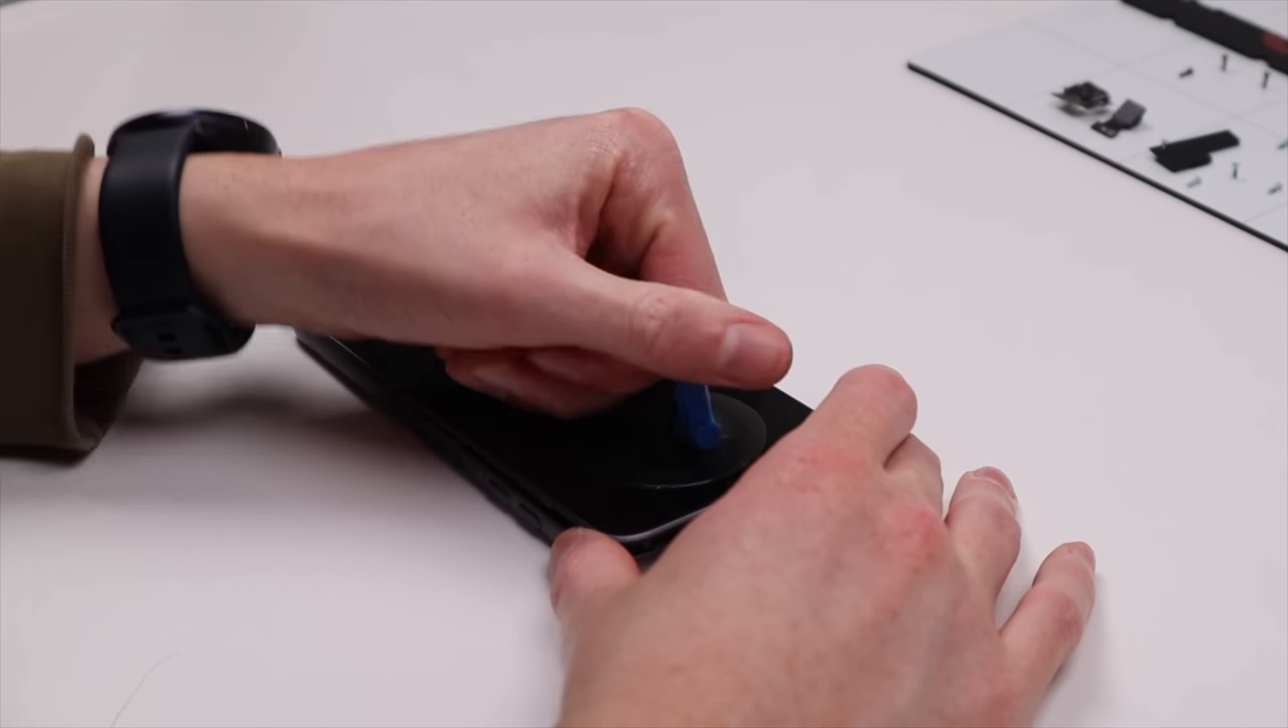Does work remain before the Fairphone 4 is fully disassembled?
Yes.